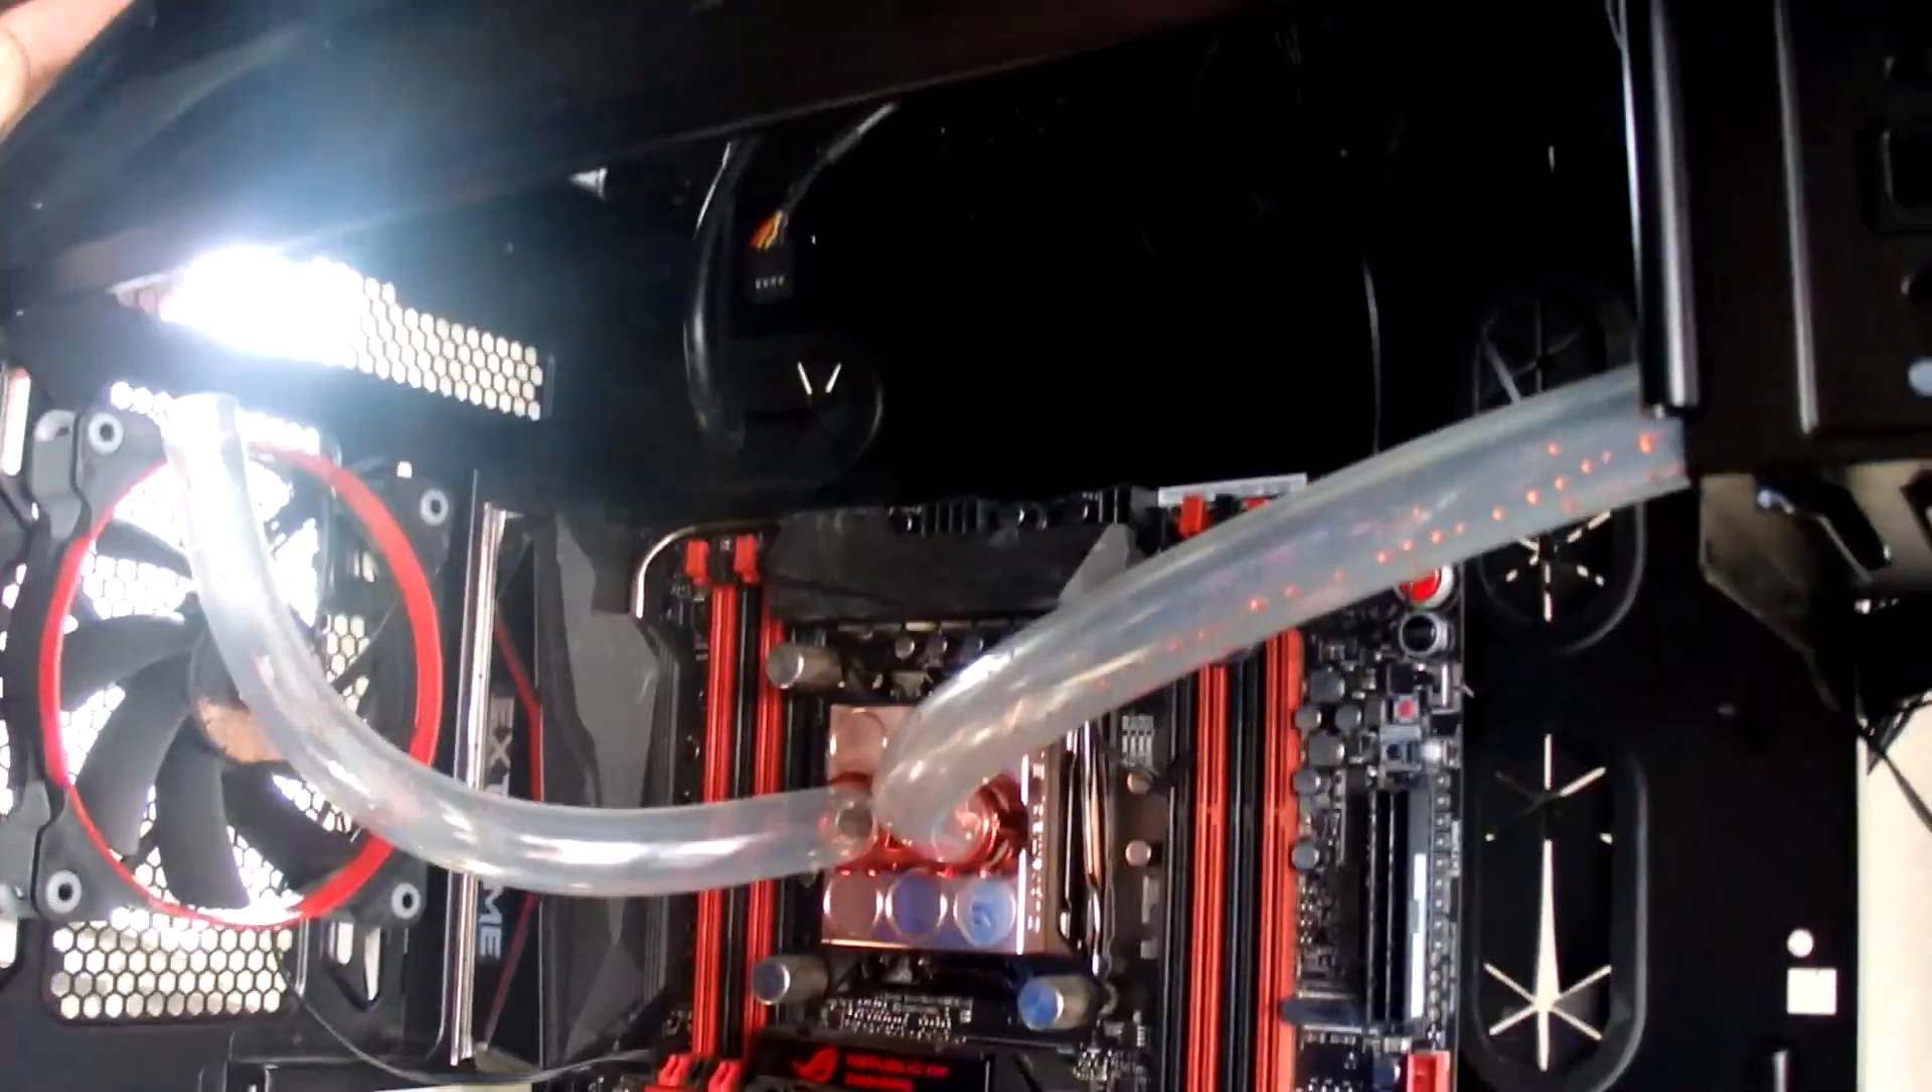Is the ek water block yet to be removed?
Yes.